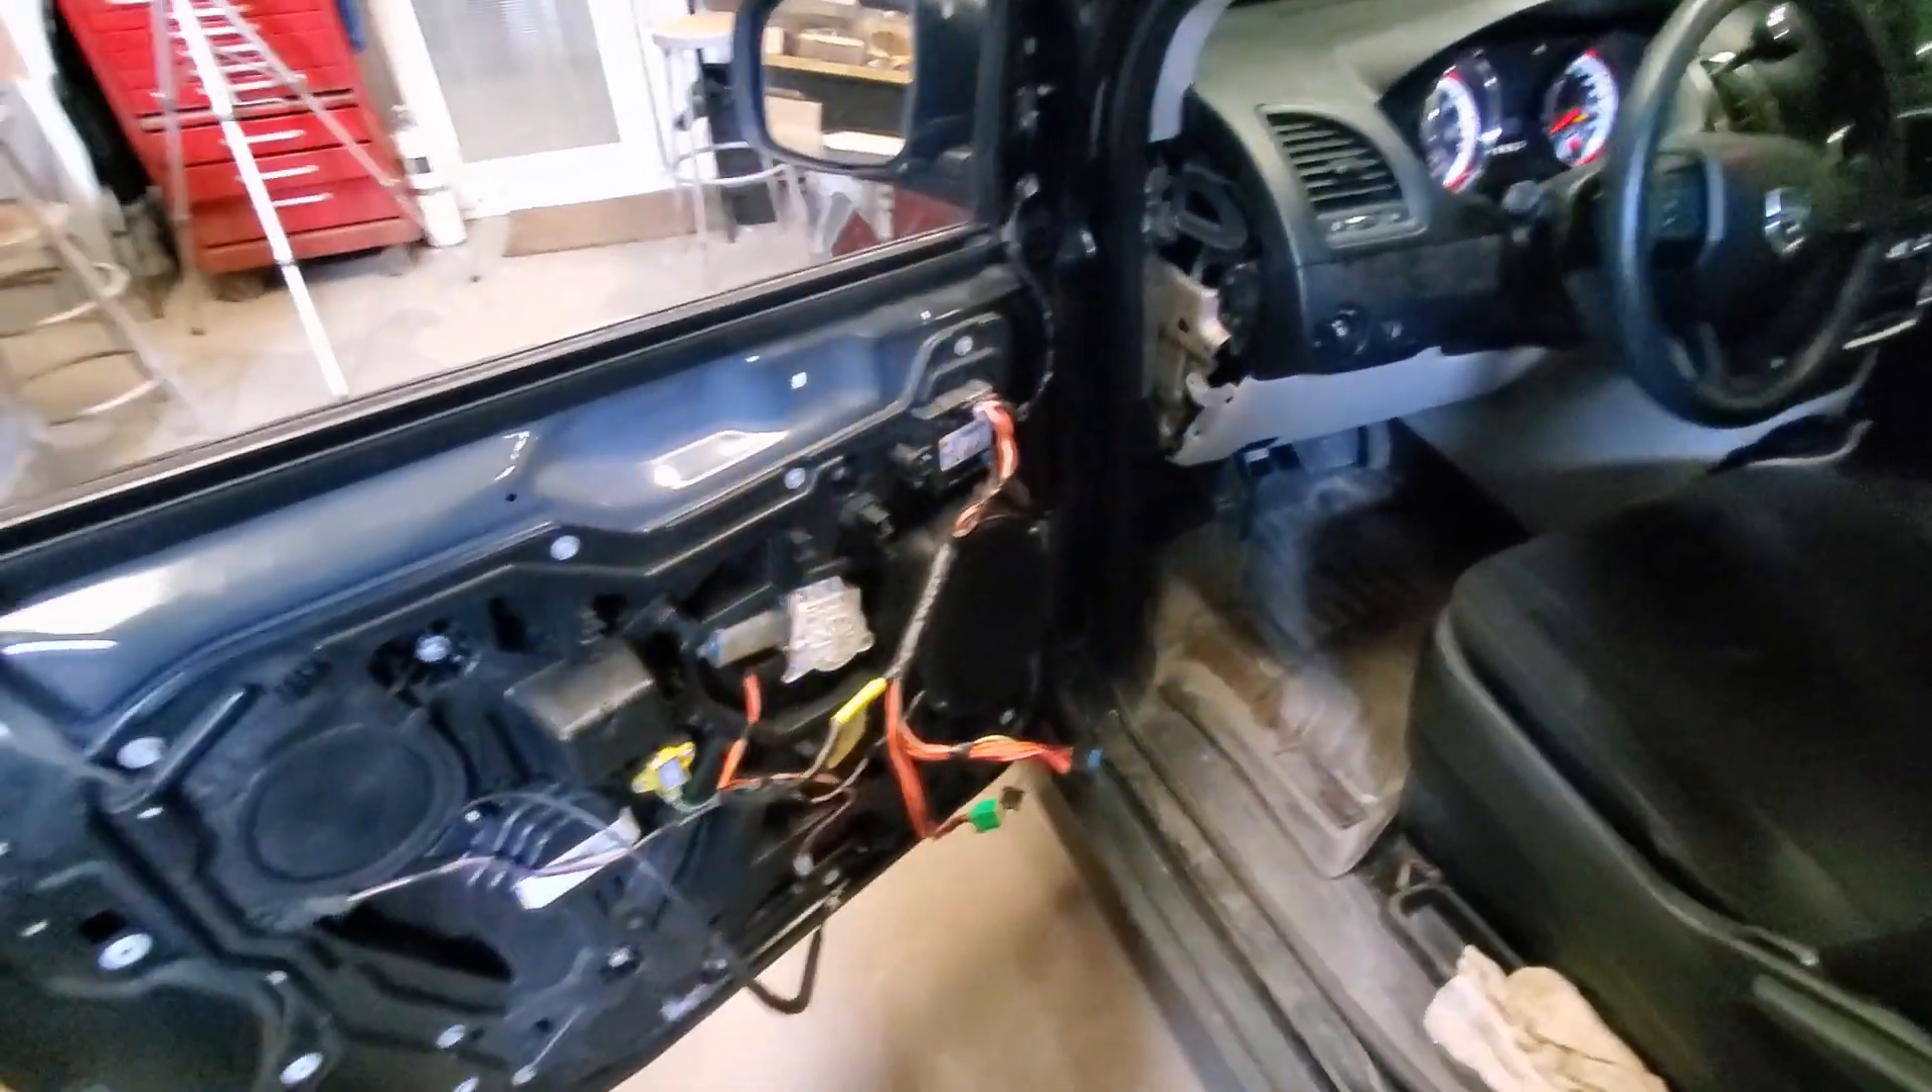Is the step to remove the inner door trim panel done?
Yes.